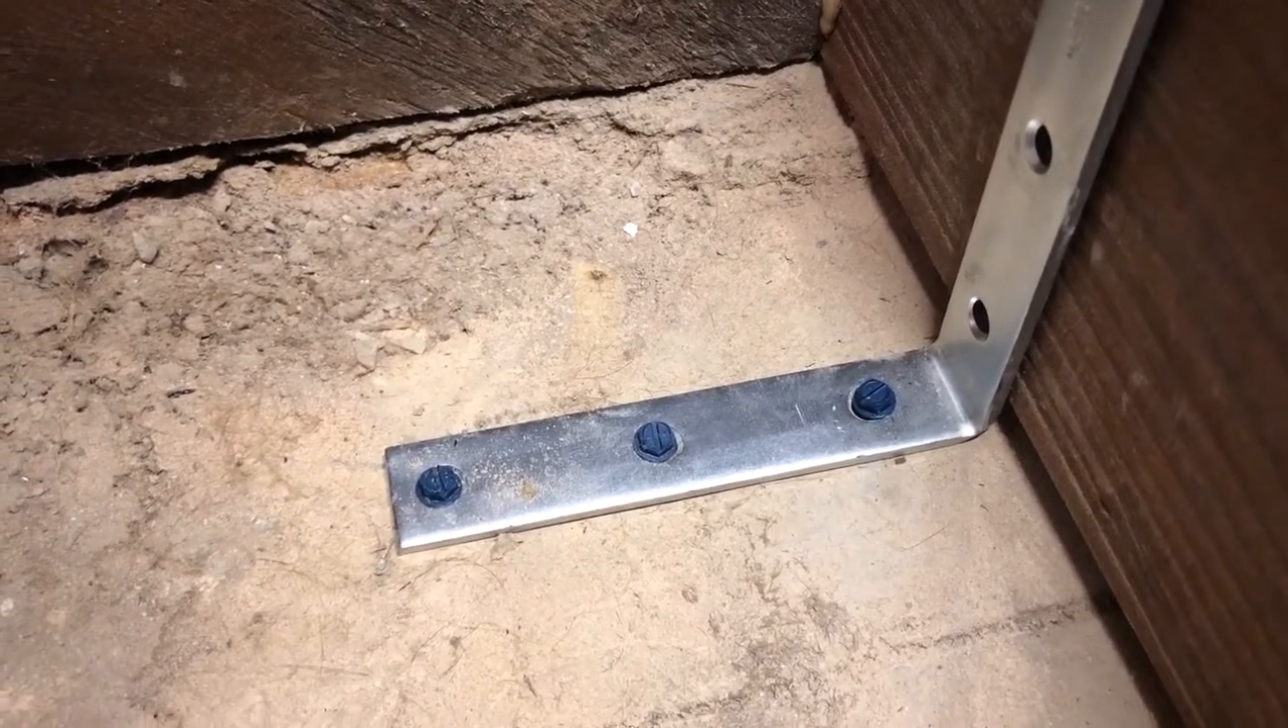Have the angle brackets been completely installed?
No.